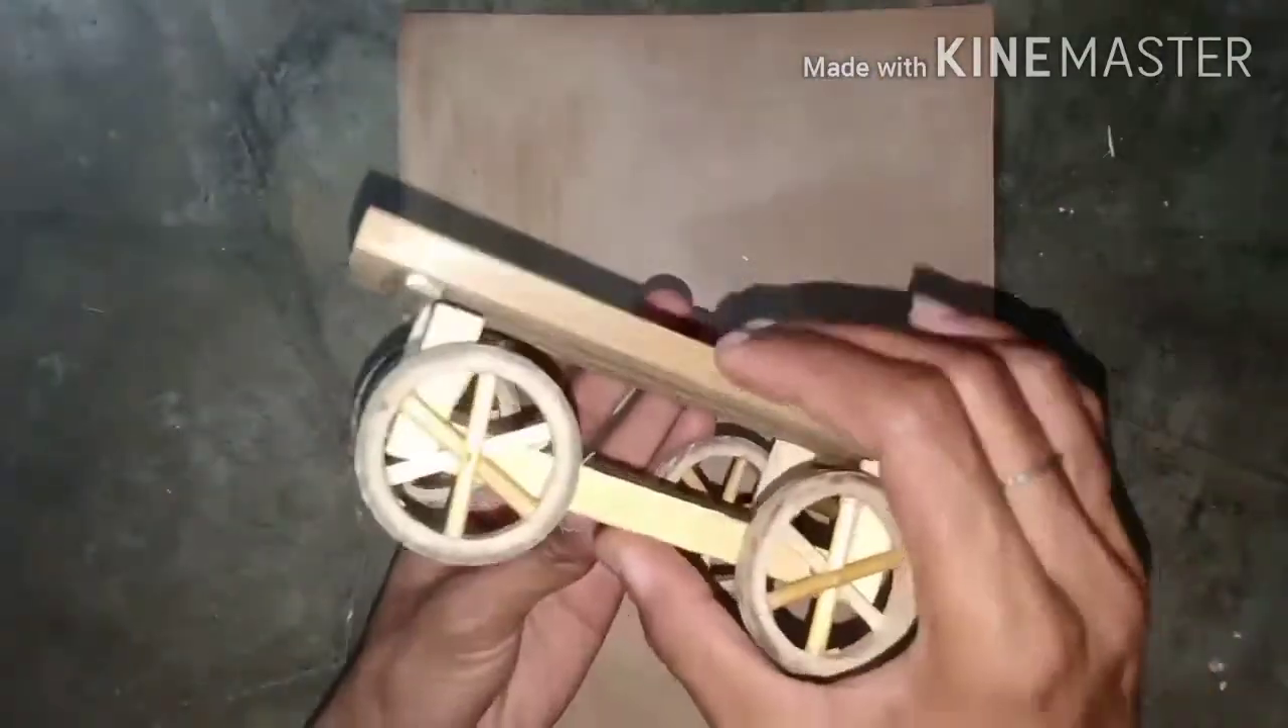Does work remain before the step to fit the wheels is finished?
No.